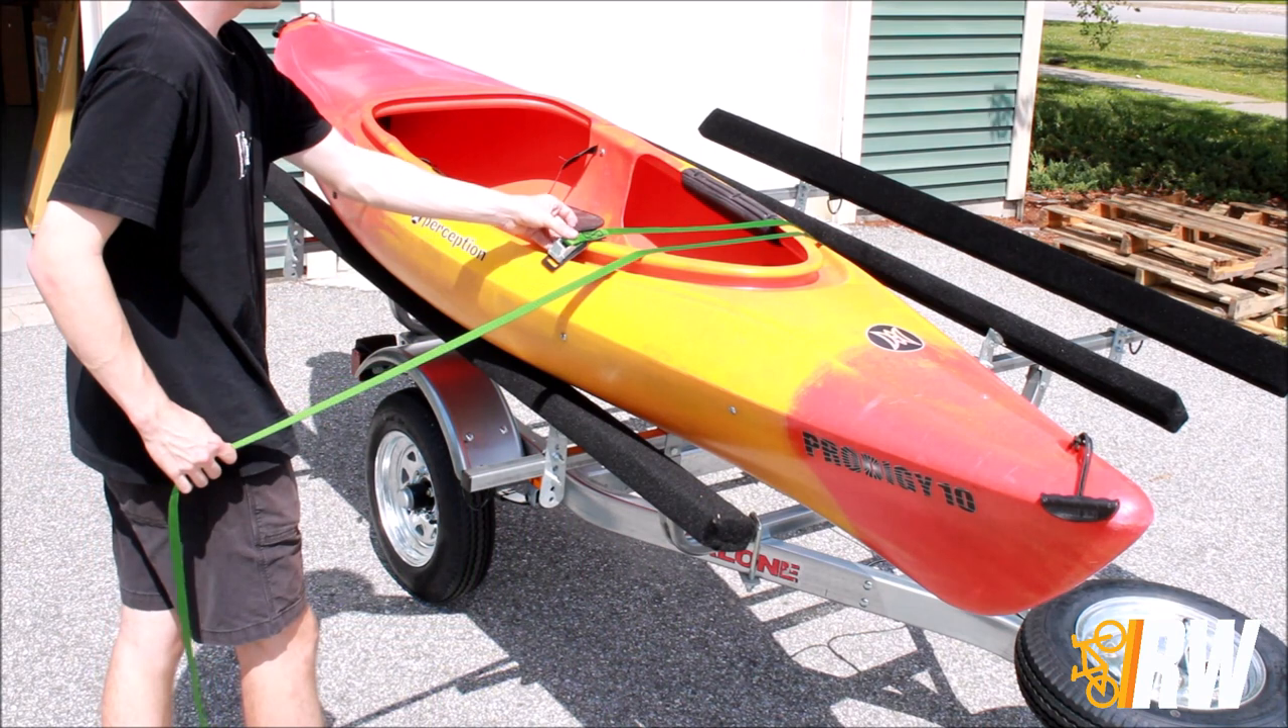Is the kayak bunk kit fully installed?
Yes.